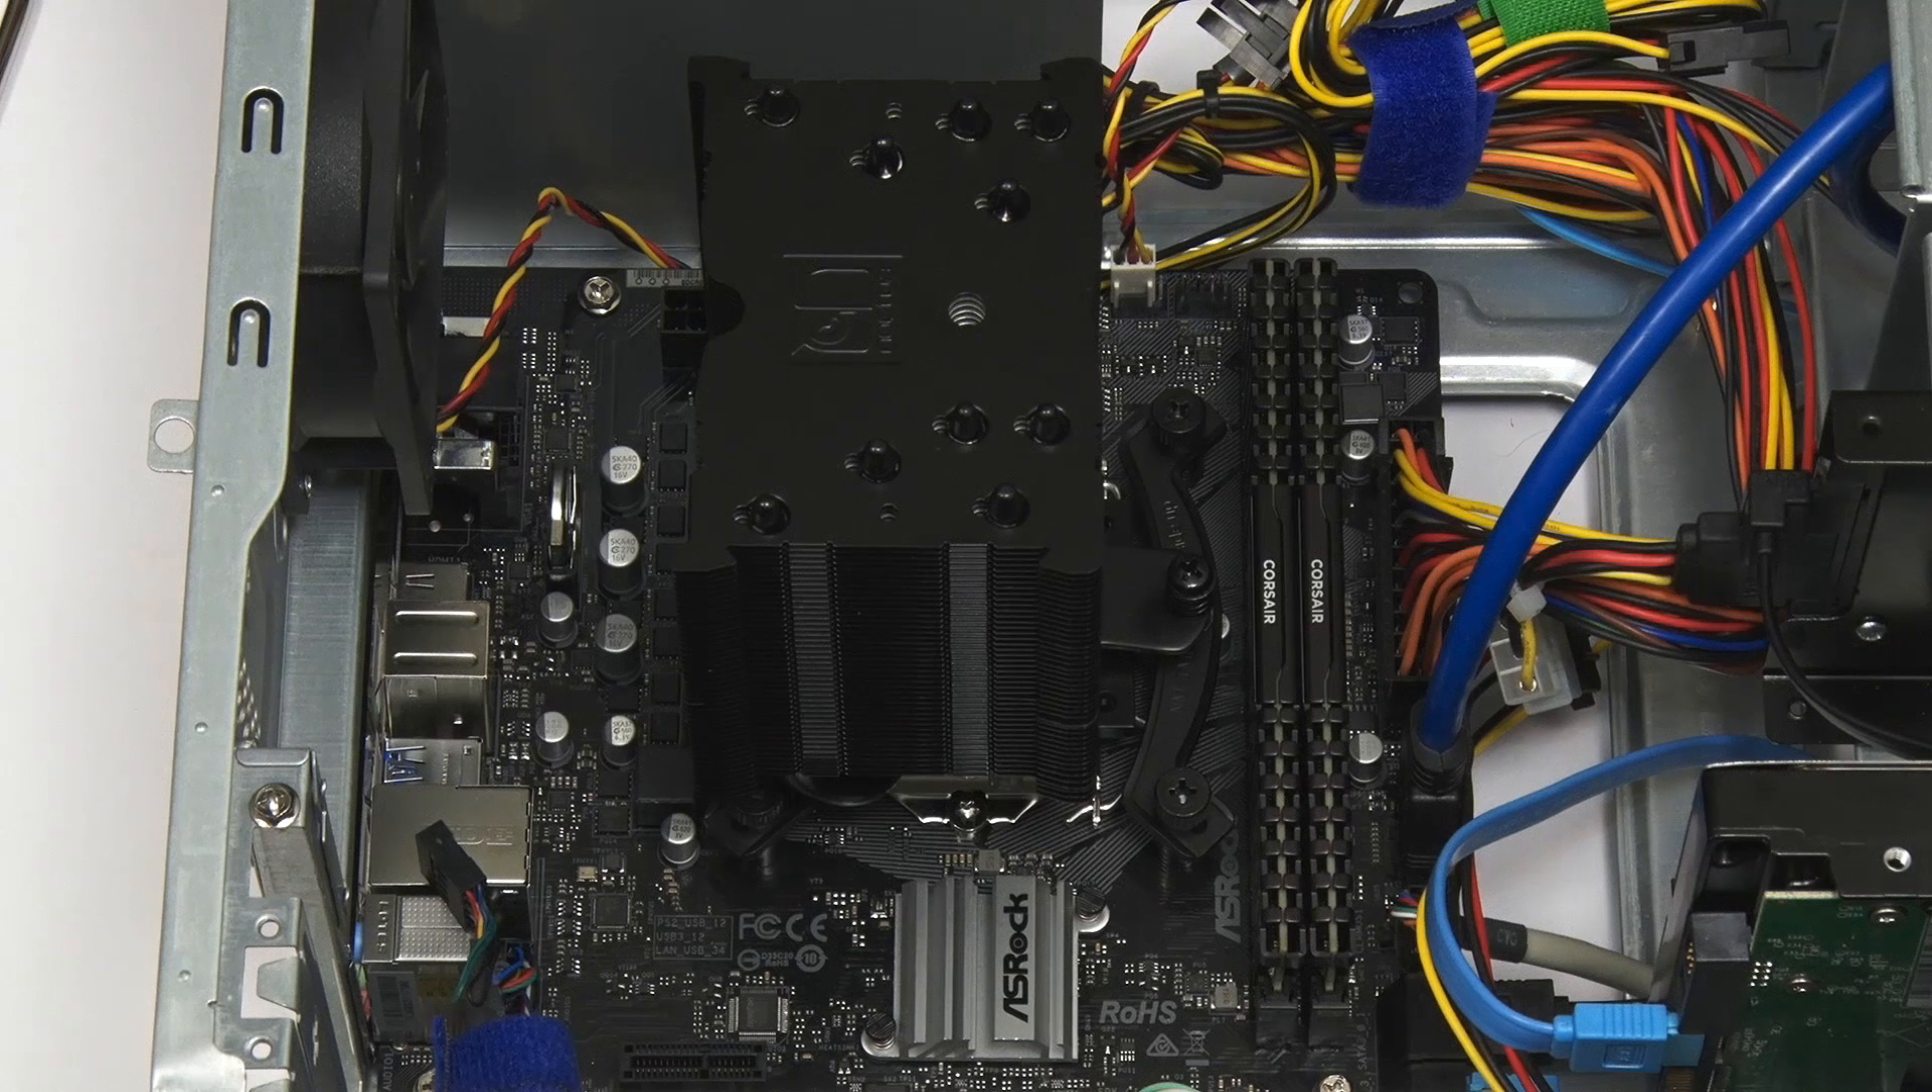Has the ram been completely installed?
Yes.